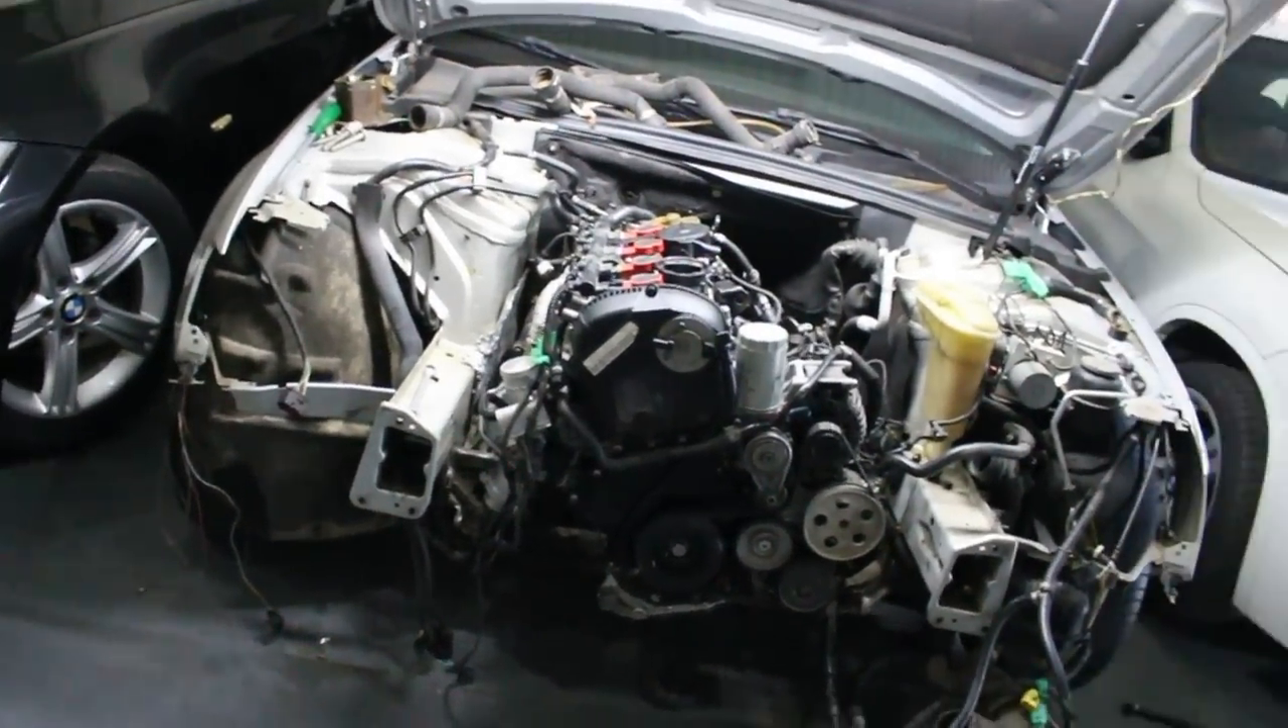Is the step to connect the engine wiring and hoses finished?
No.